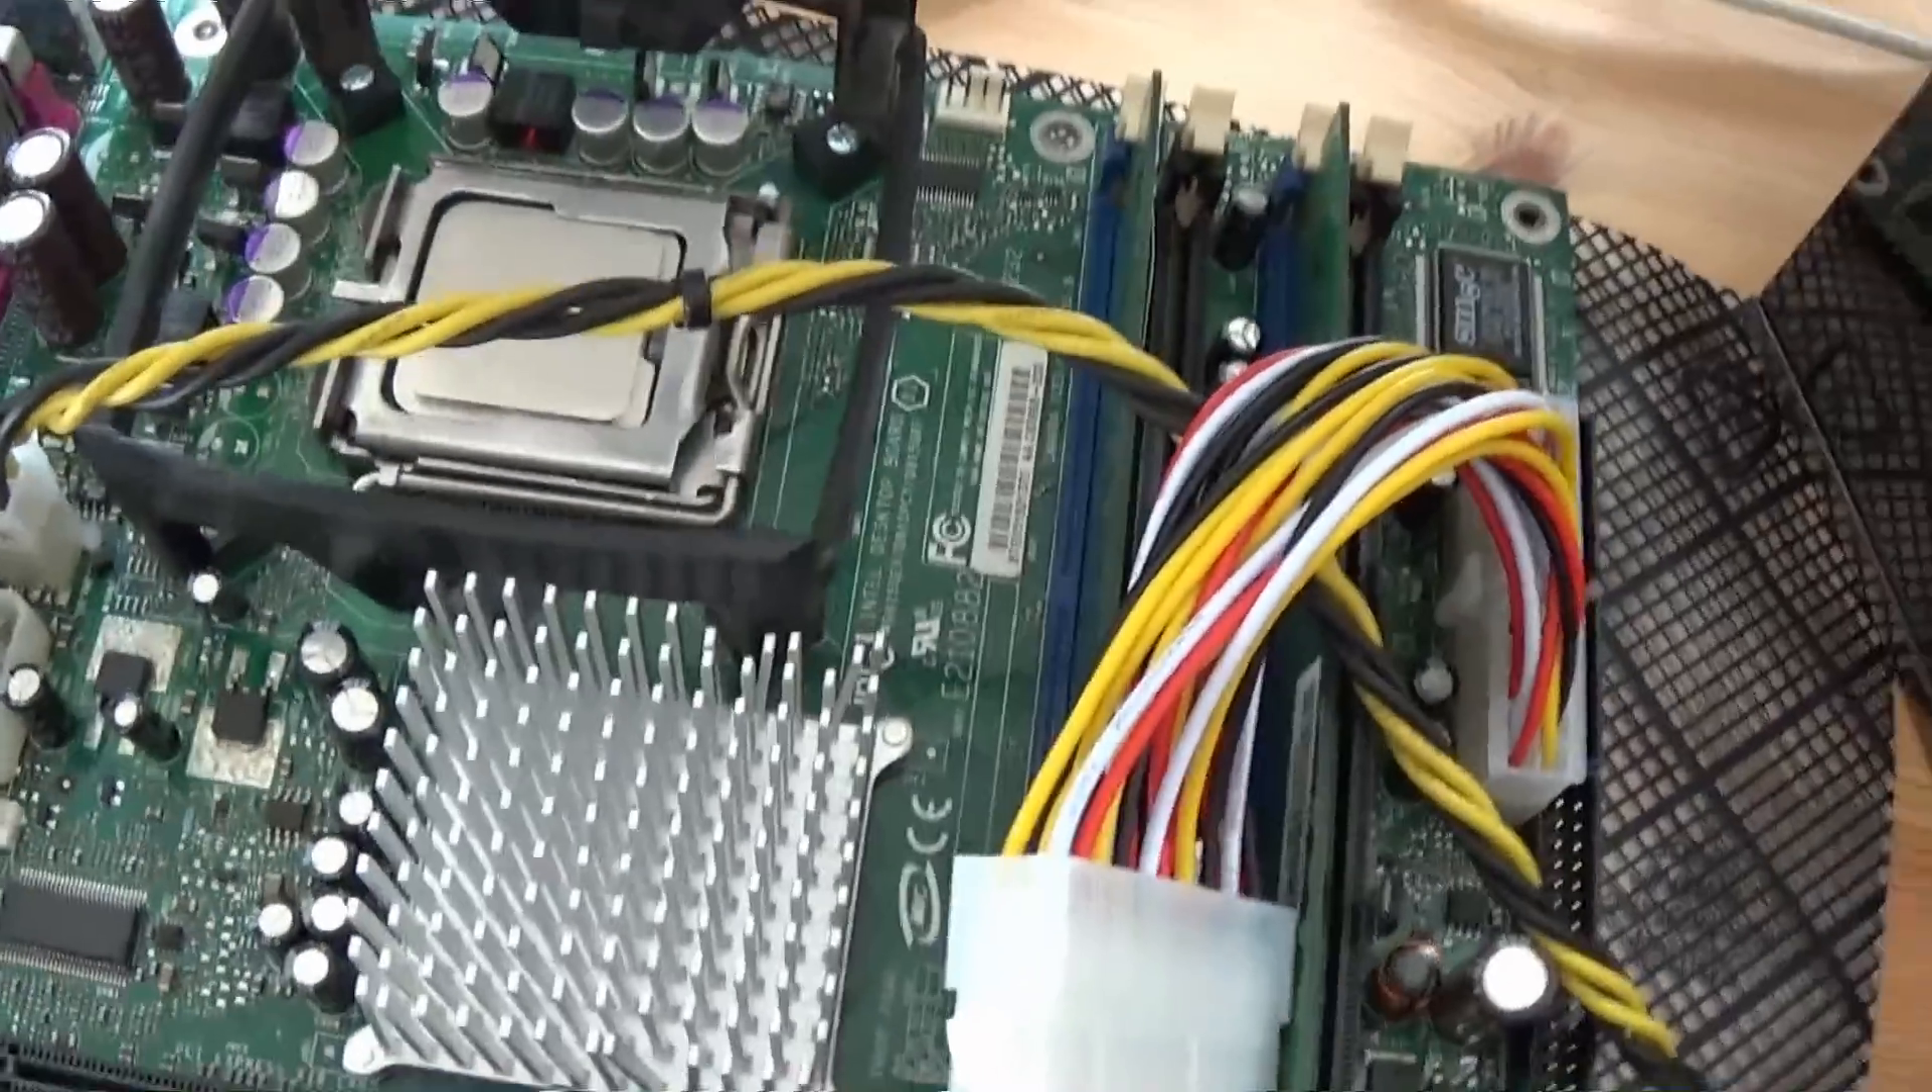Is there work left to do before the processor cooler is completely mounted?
Yes.